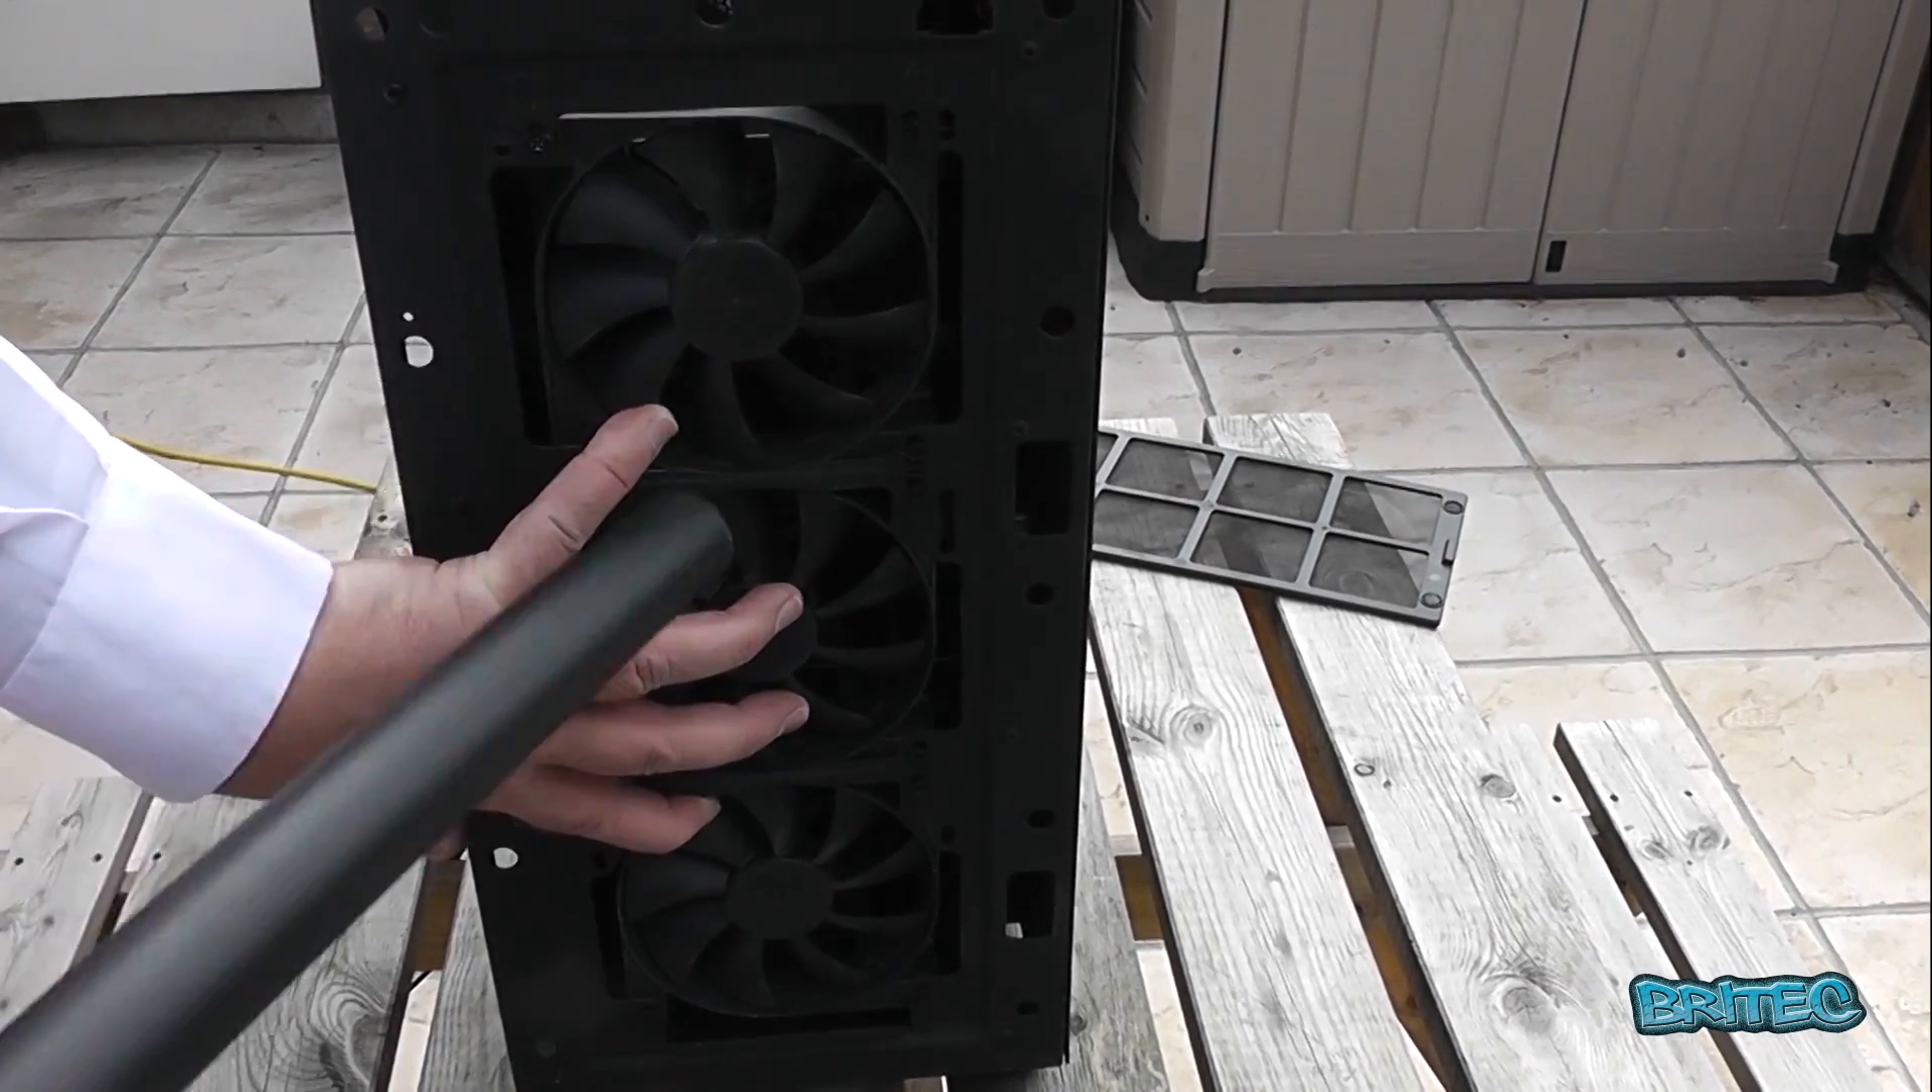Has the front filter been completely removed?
Yes.